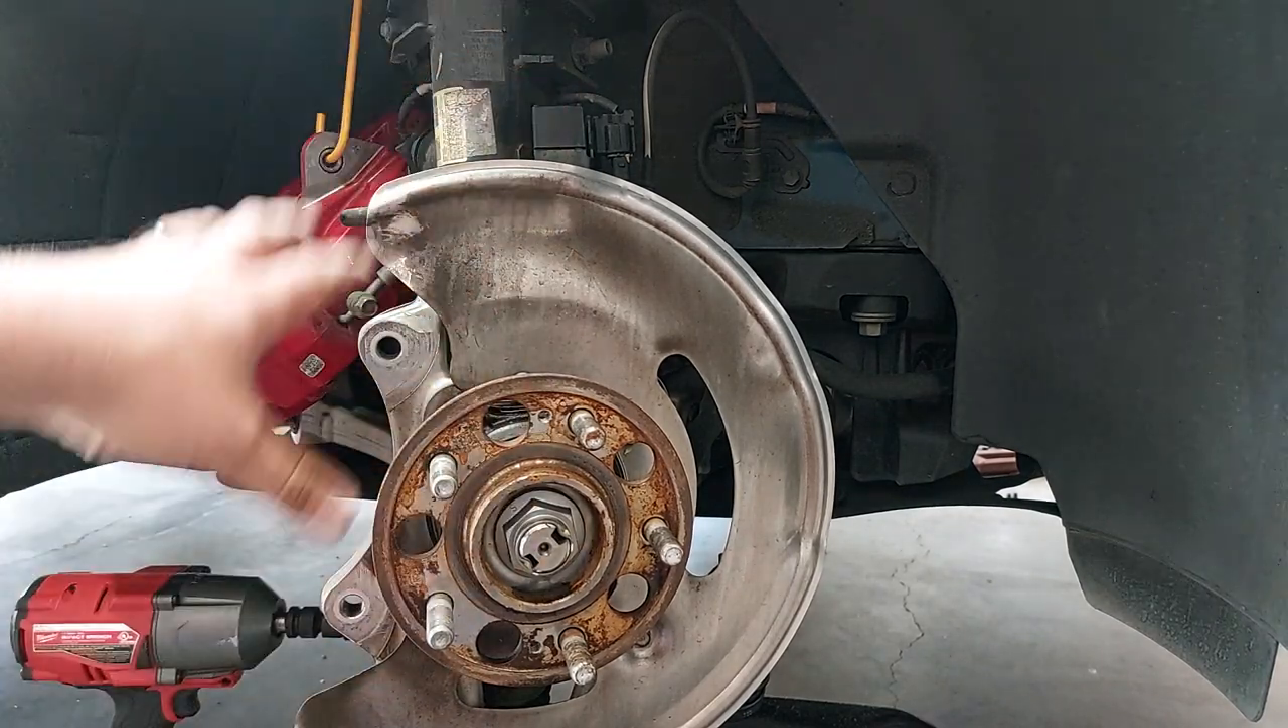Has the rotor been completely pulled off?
Yes.